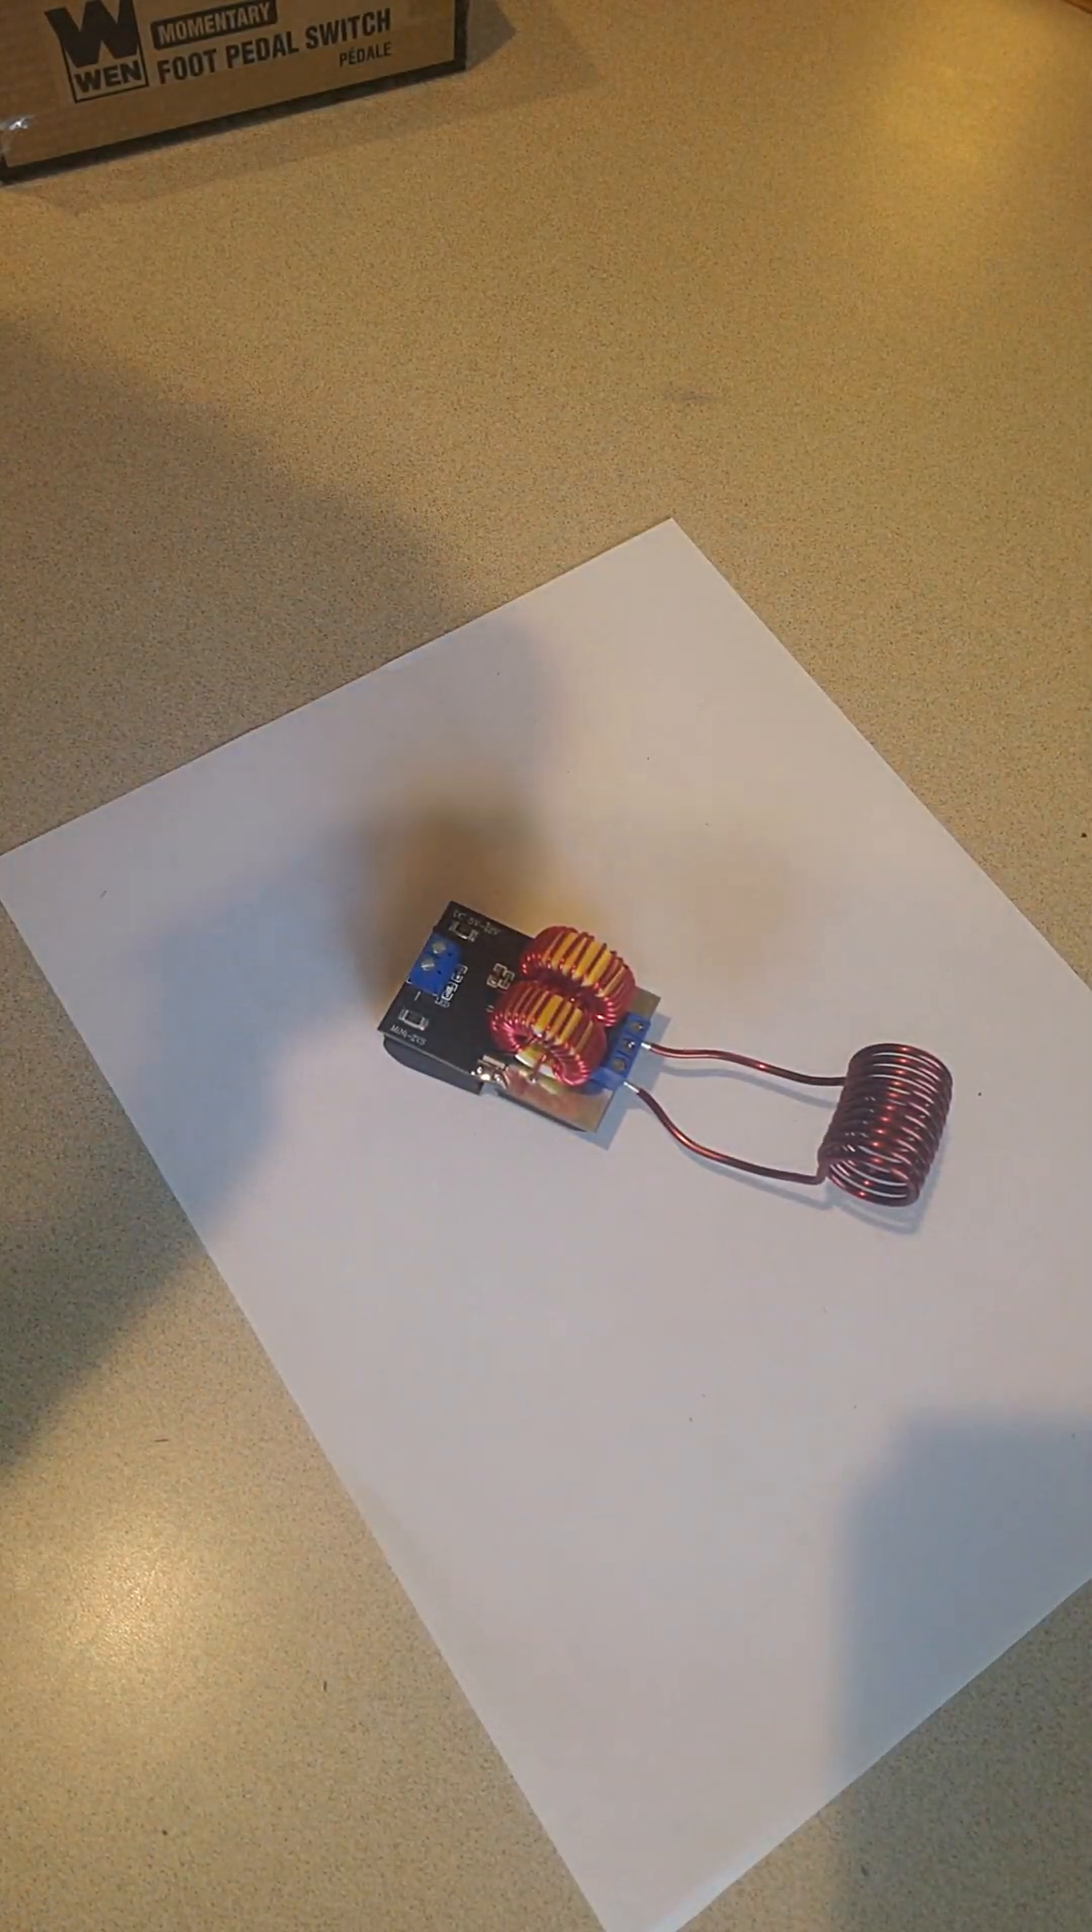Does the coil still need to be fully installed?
No.